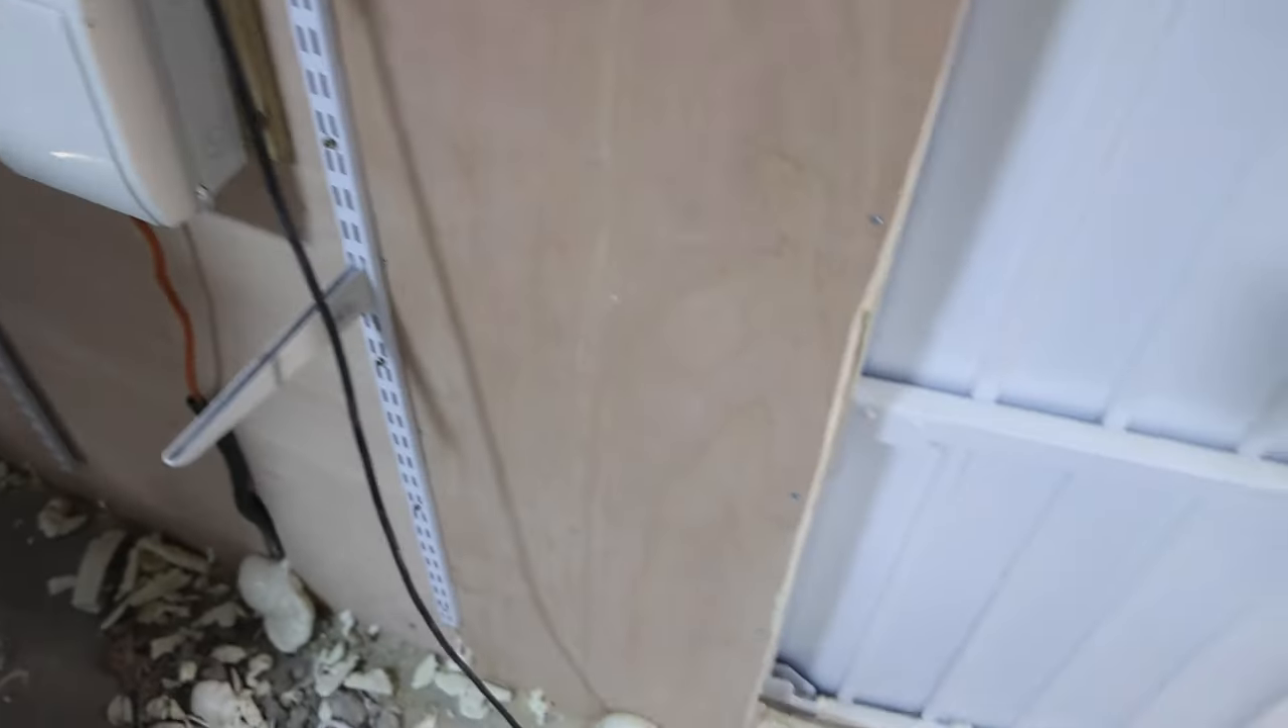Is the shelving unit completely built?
No.